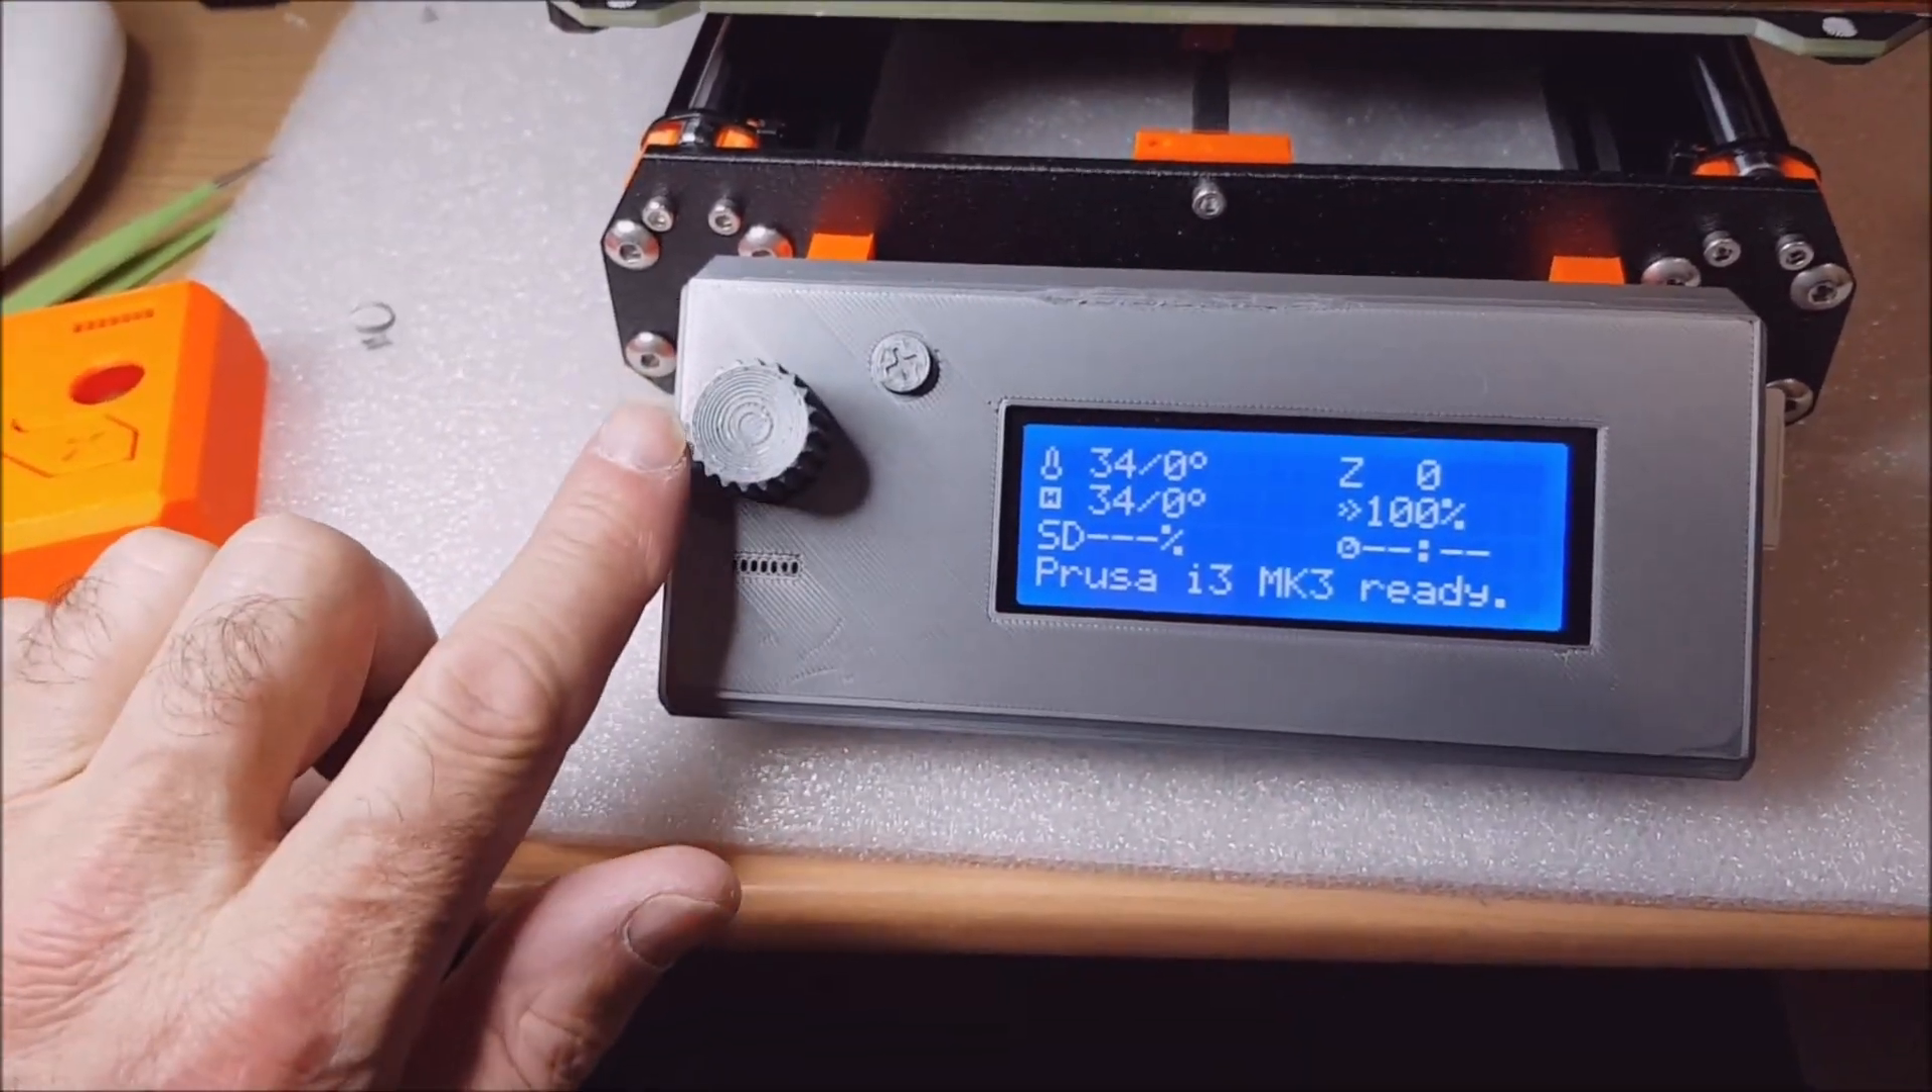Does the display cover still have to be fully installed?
No.